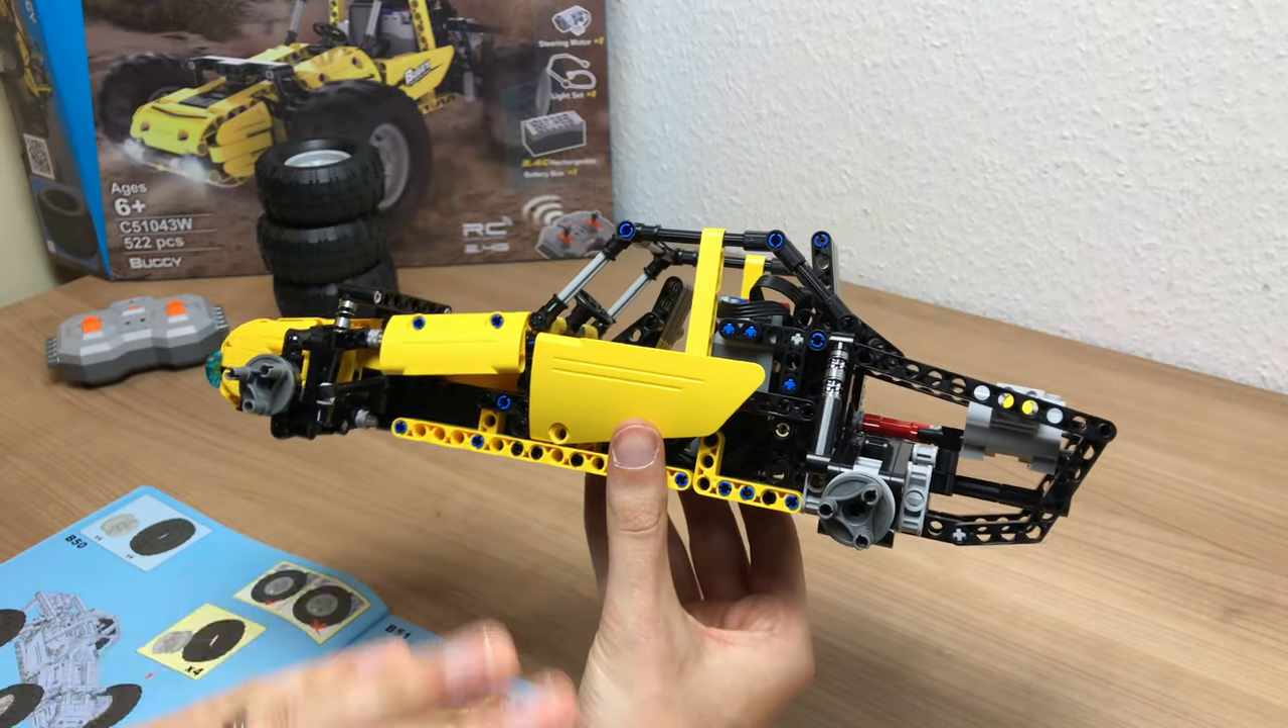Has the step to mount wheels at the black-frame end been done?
No.